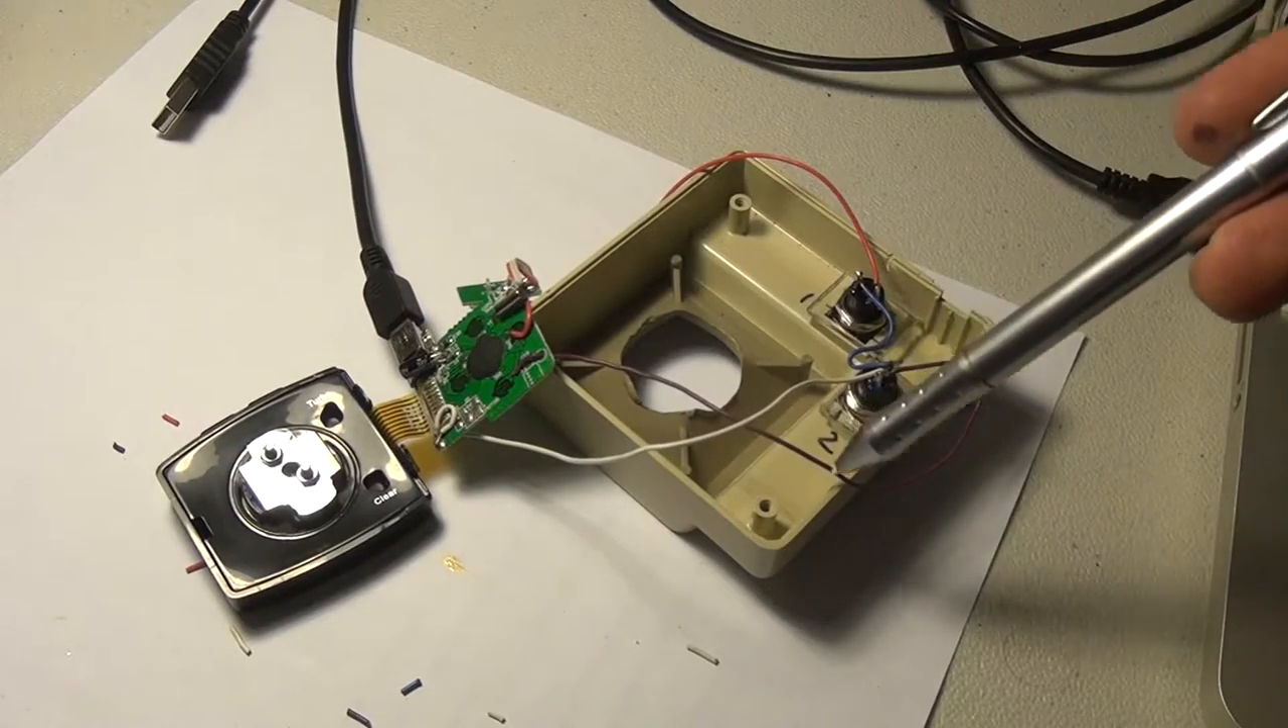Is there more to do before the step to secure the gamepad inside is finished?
Yes.